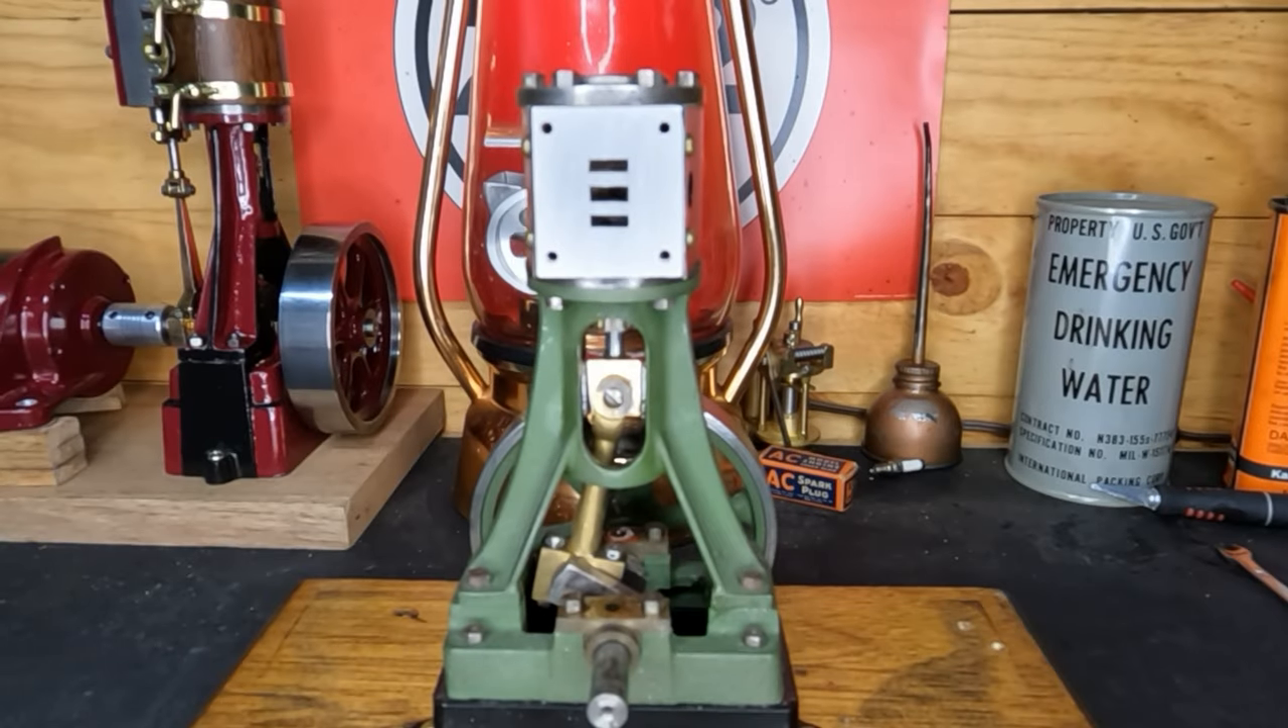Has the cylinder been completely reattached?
Yes.